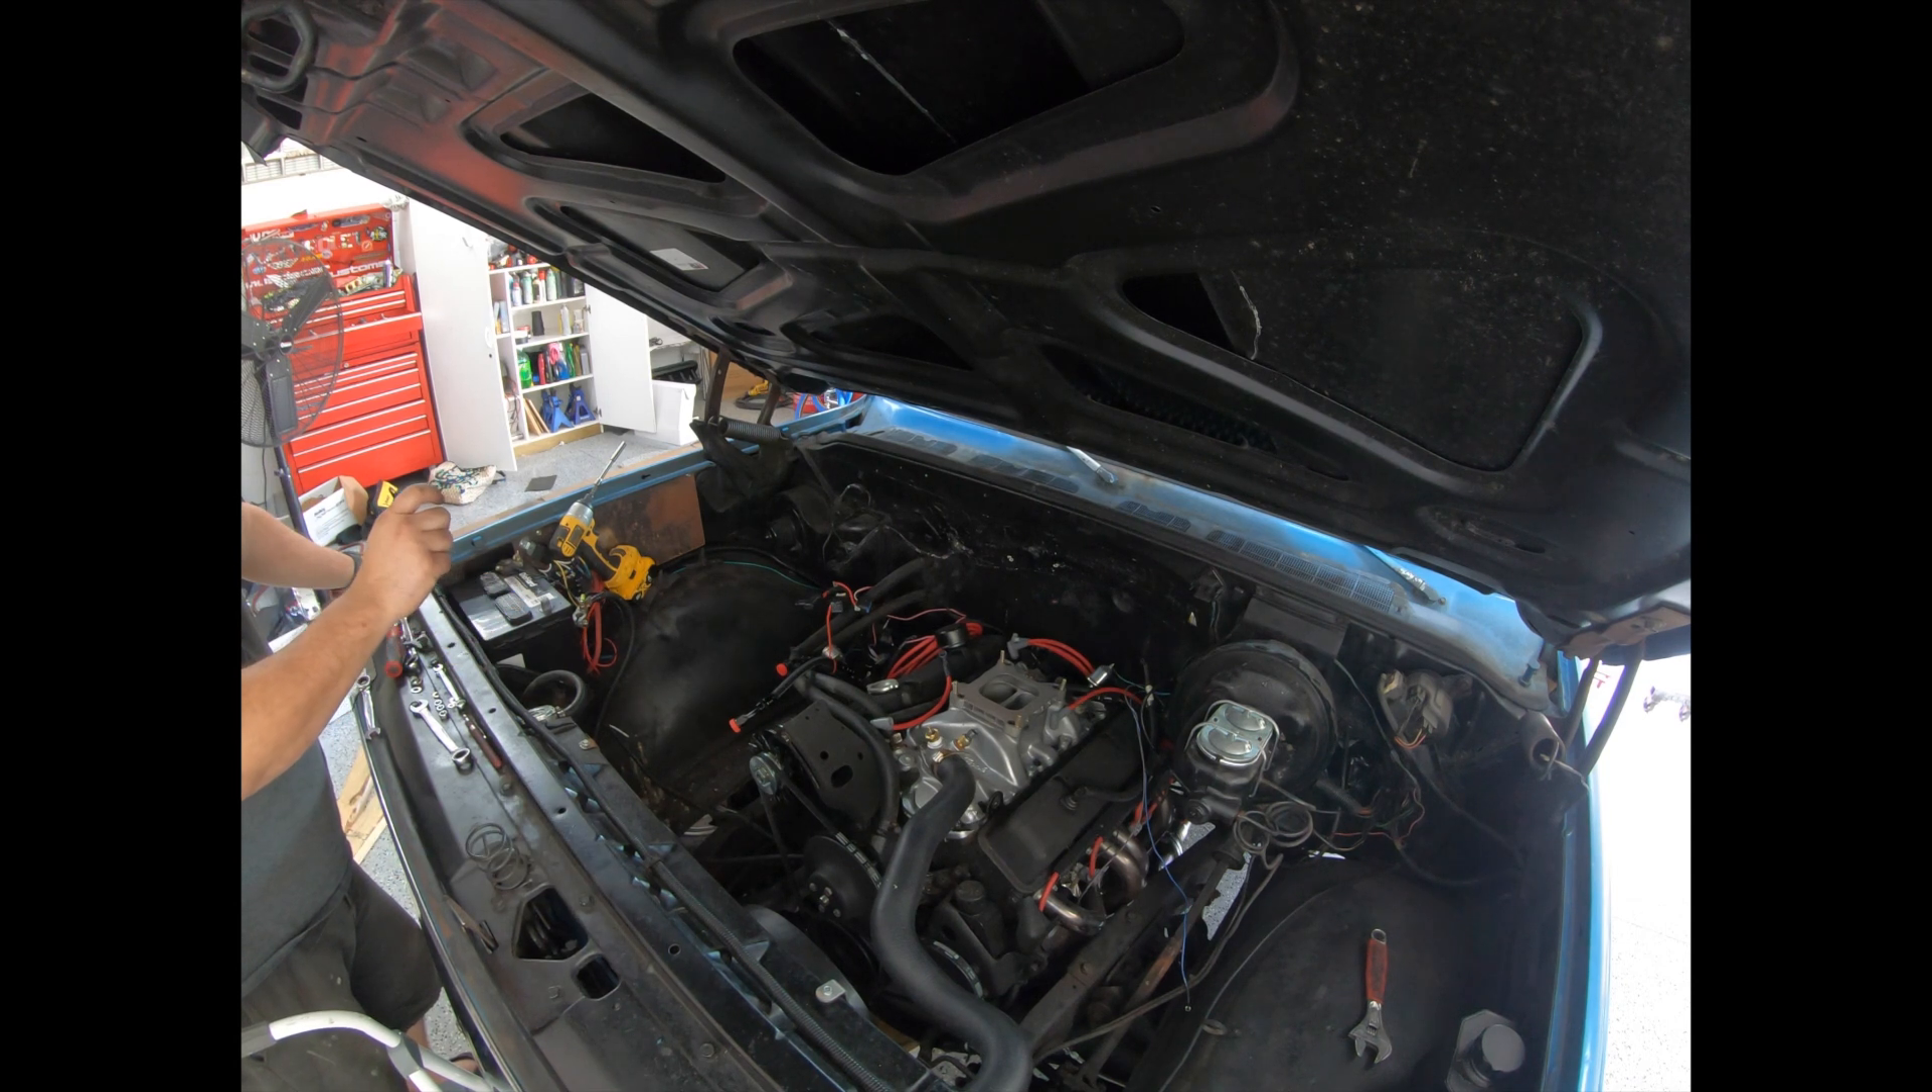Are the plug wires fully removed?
No.